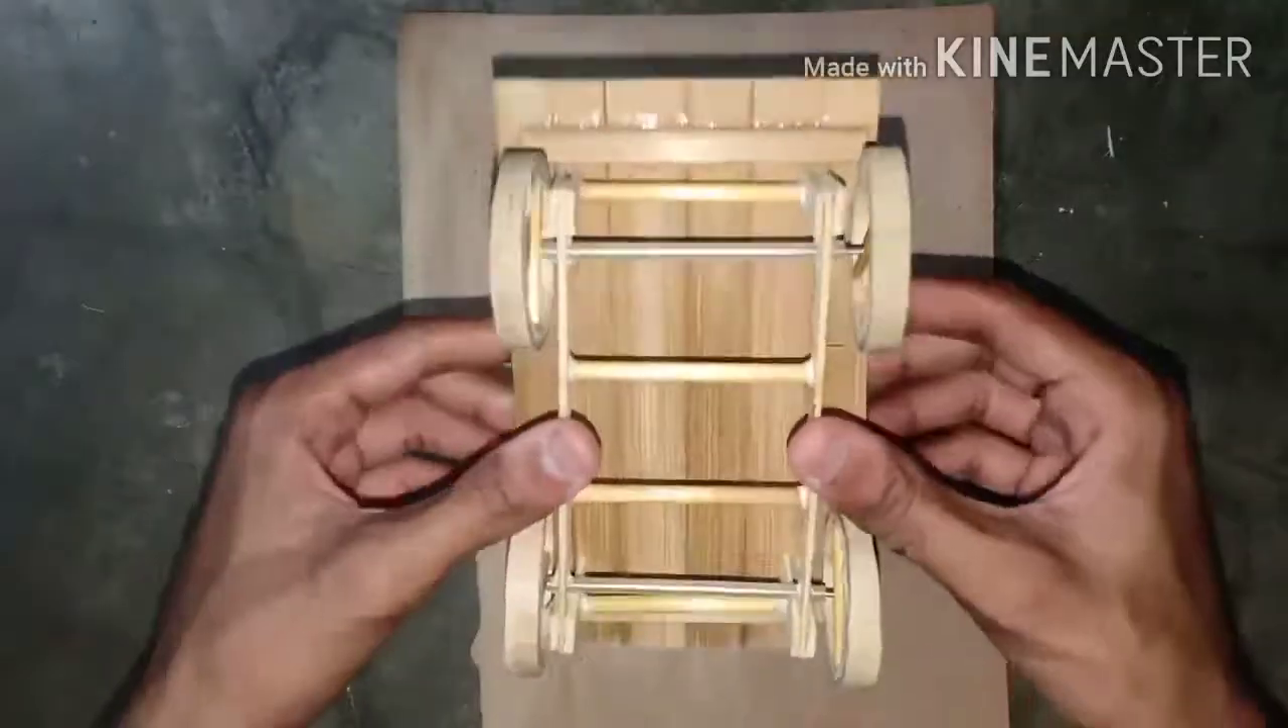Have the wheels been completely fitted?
Yes.